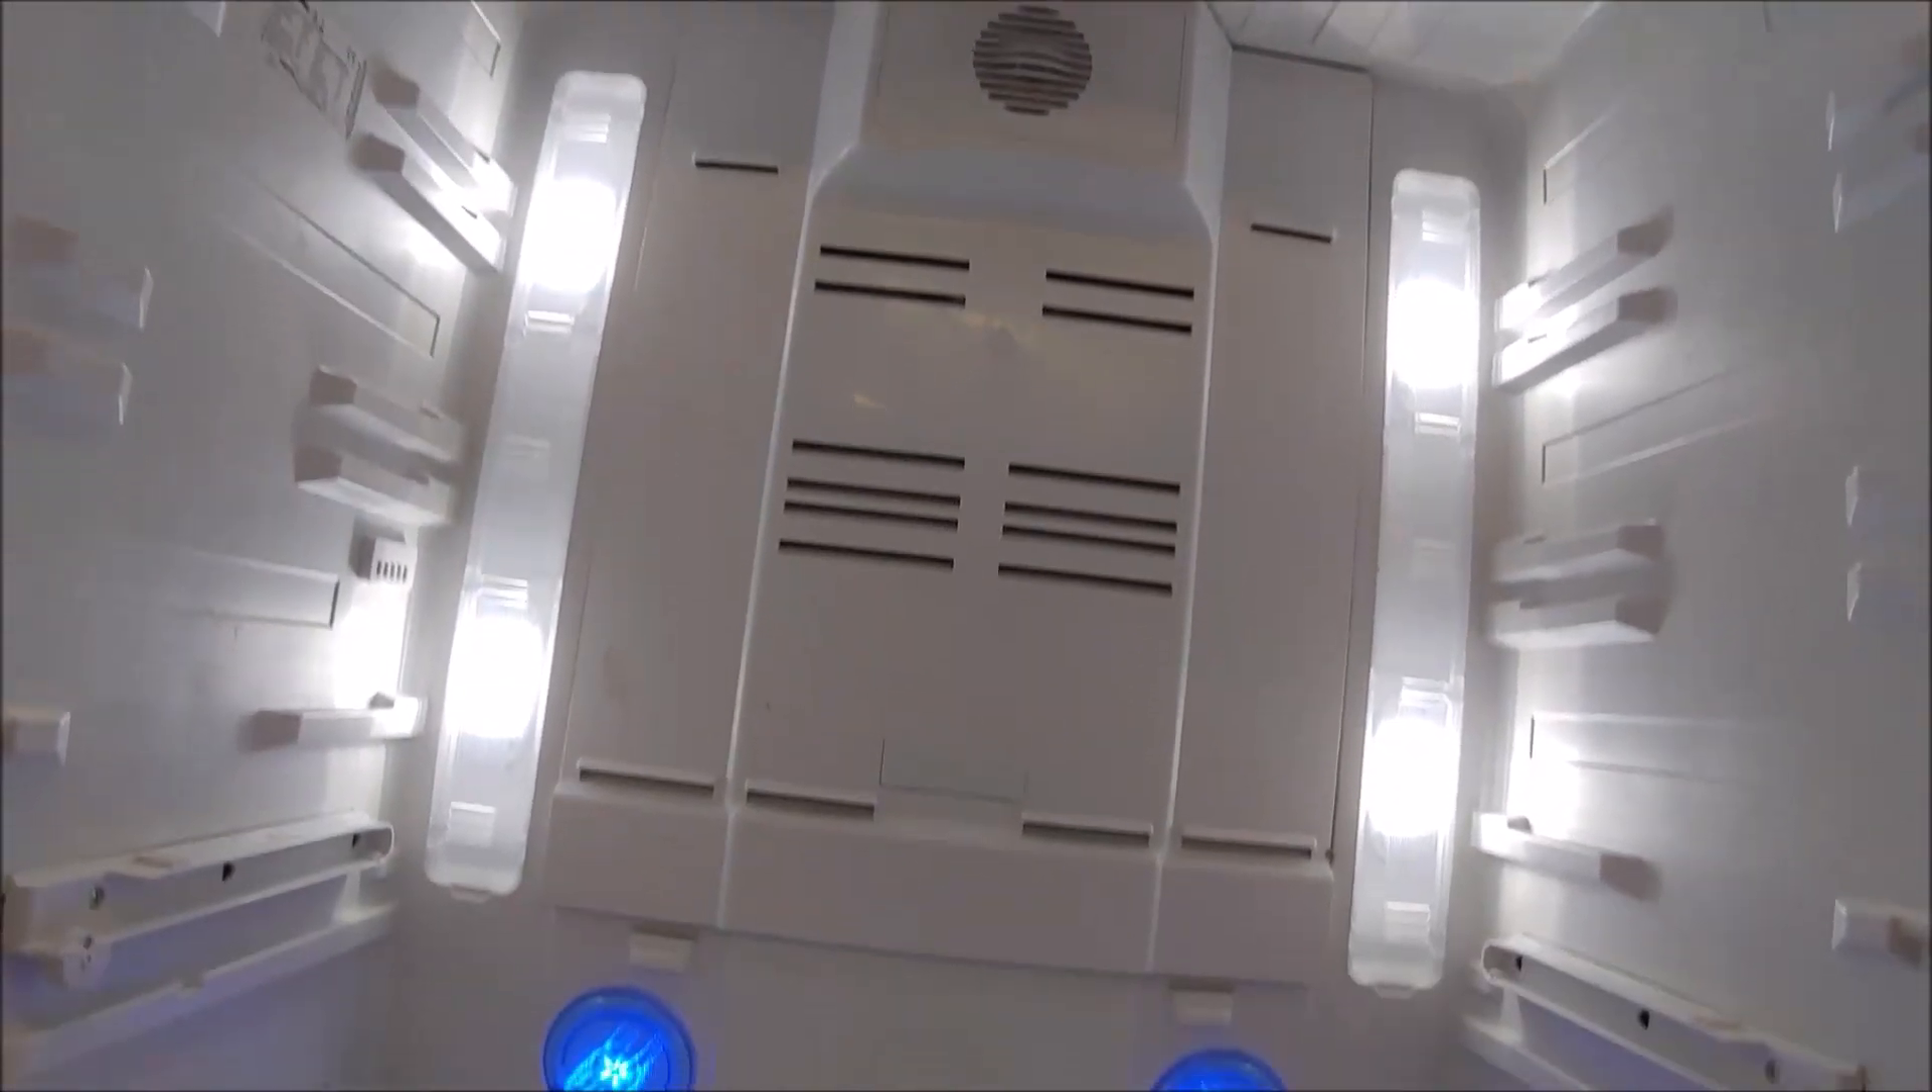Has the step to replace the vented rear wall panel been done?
Yes.